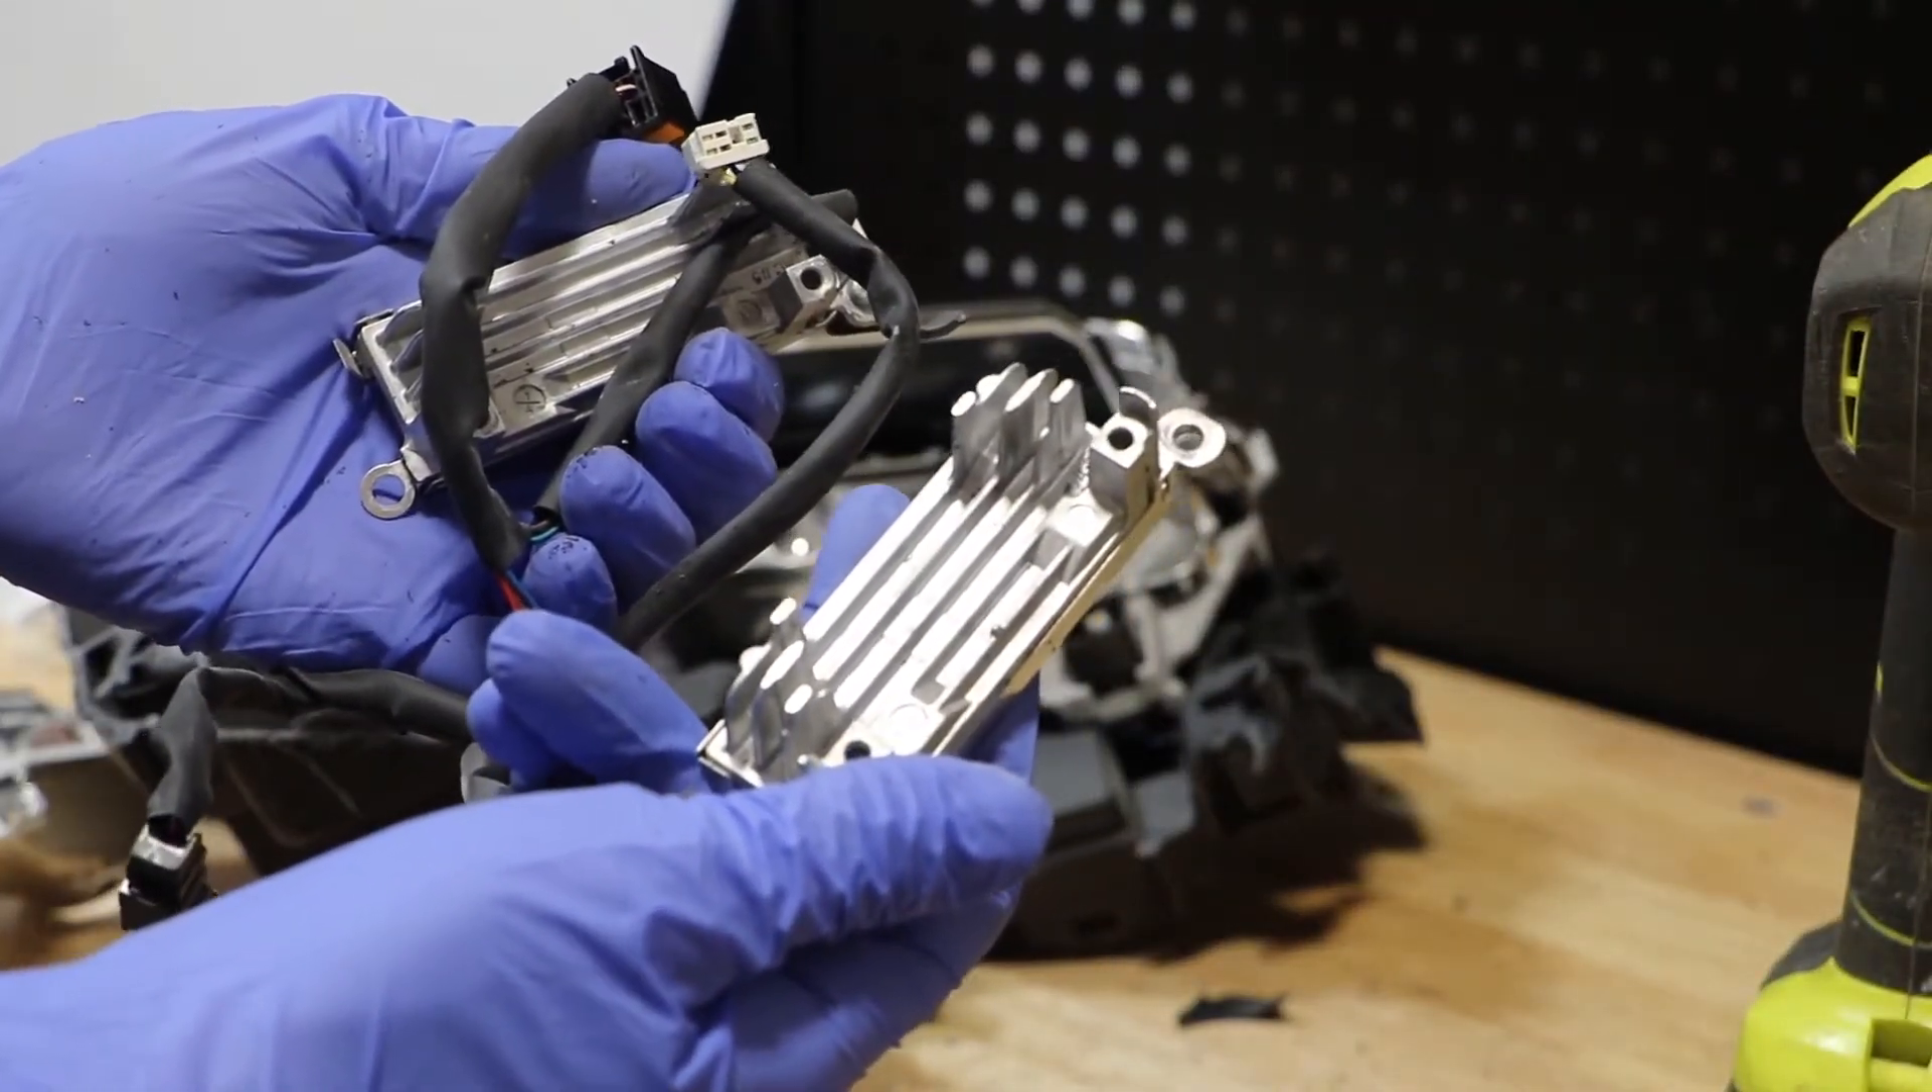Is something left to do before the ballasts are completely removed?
No.